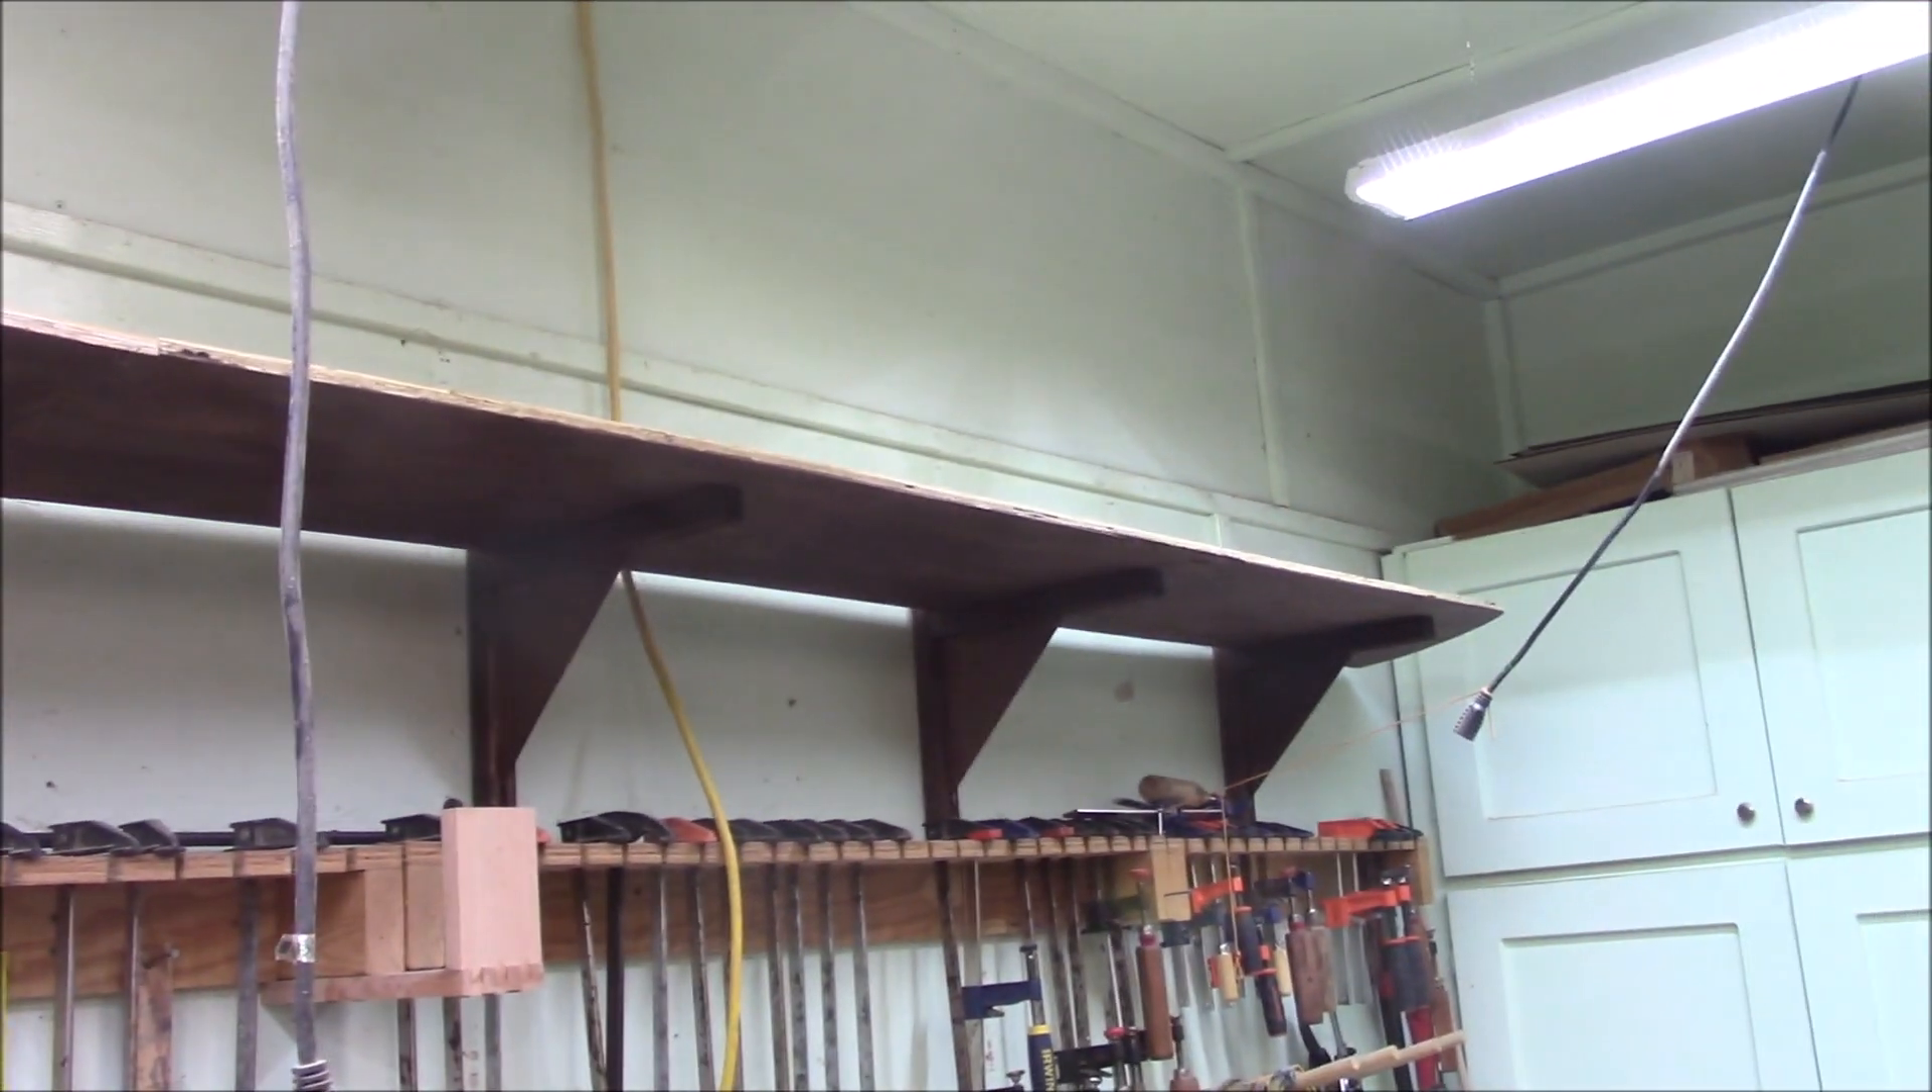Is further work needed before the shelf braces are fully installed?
No.